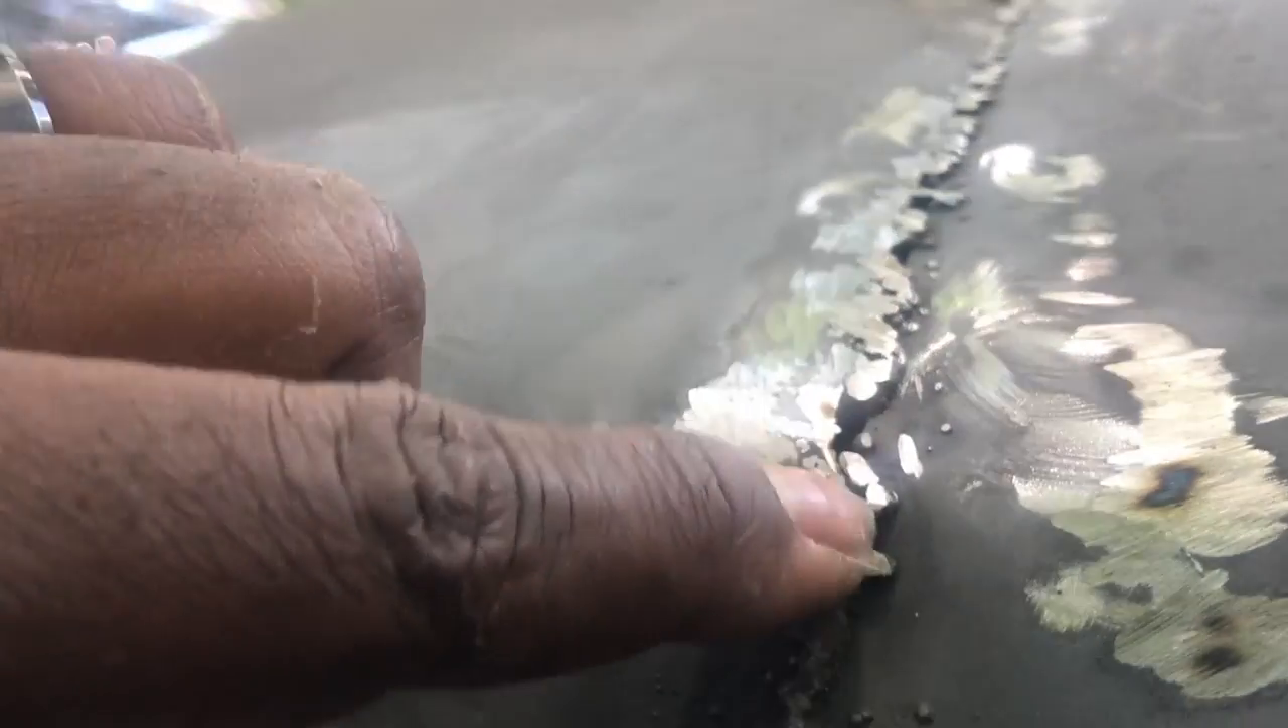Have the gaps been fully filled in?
No.